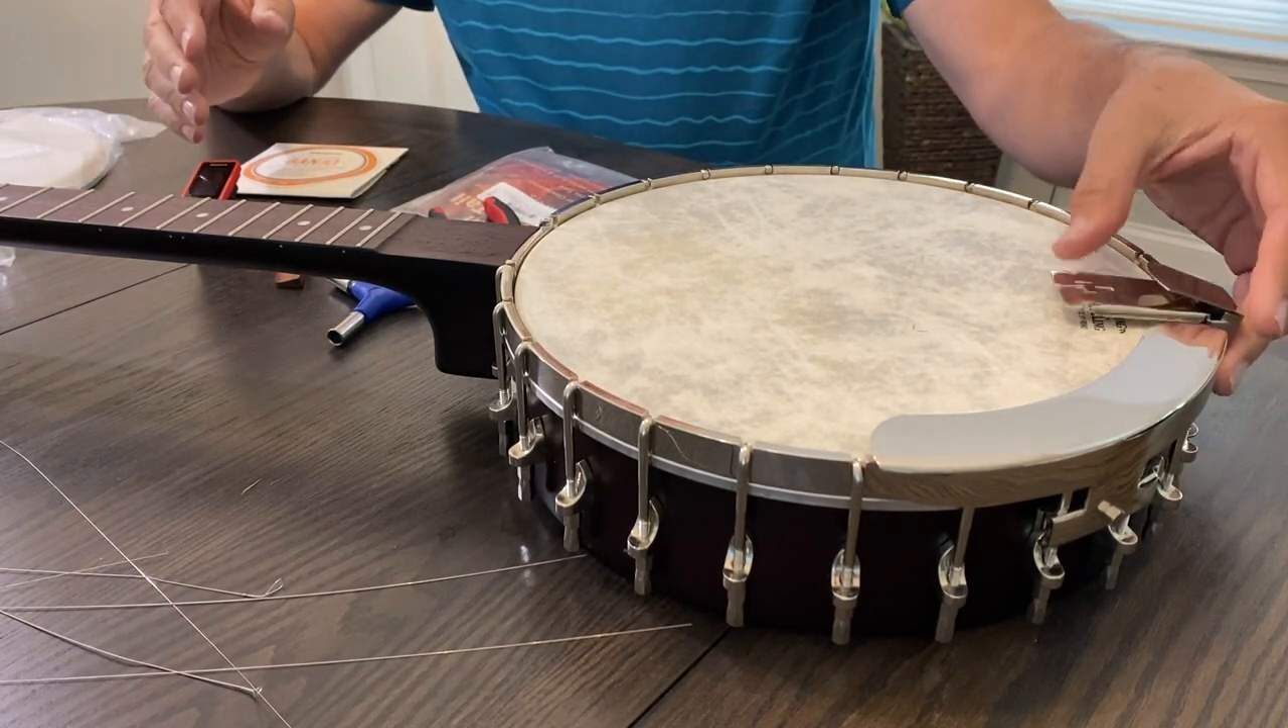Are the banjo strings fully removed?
Yes.